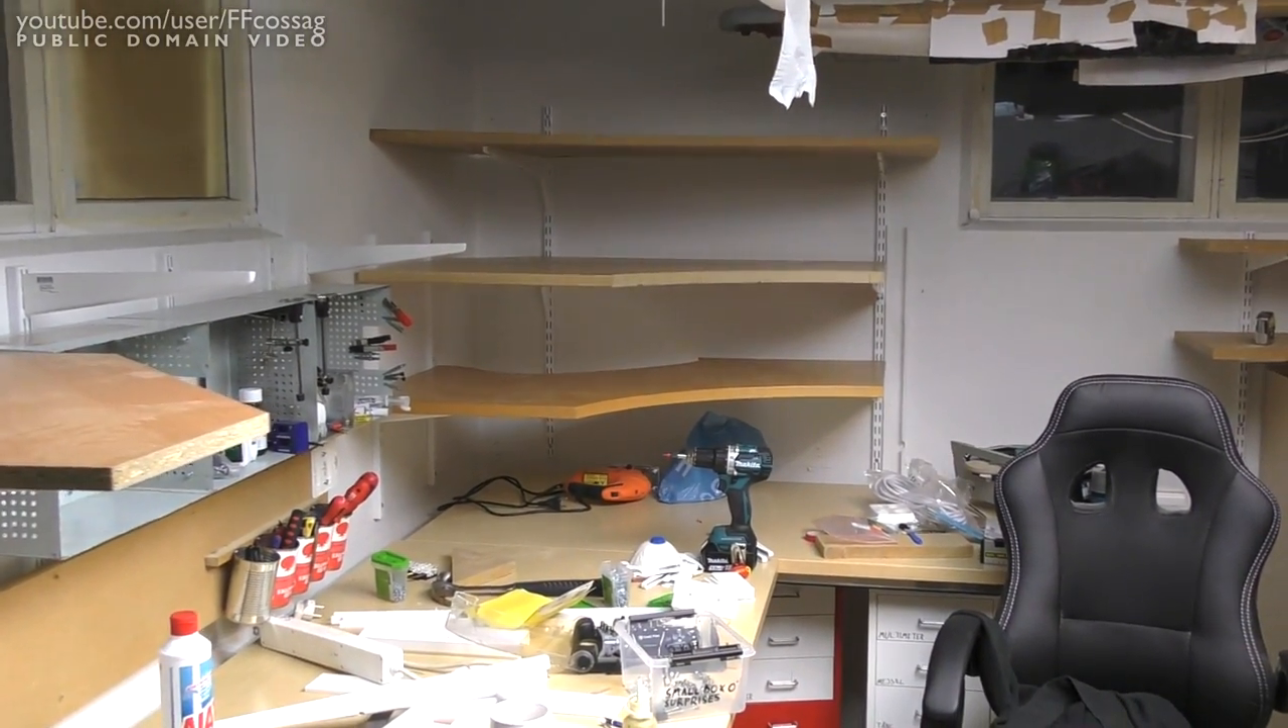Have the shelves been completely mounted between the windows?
Yes.